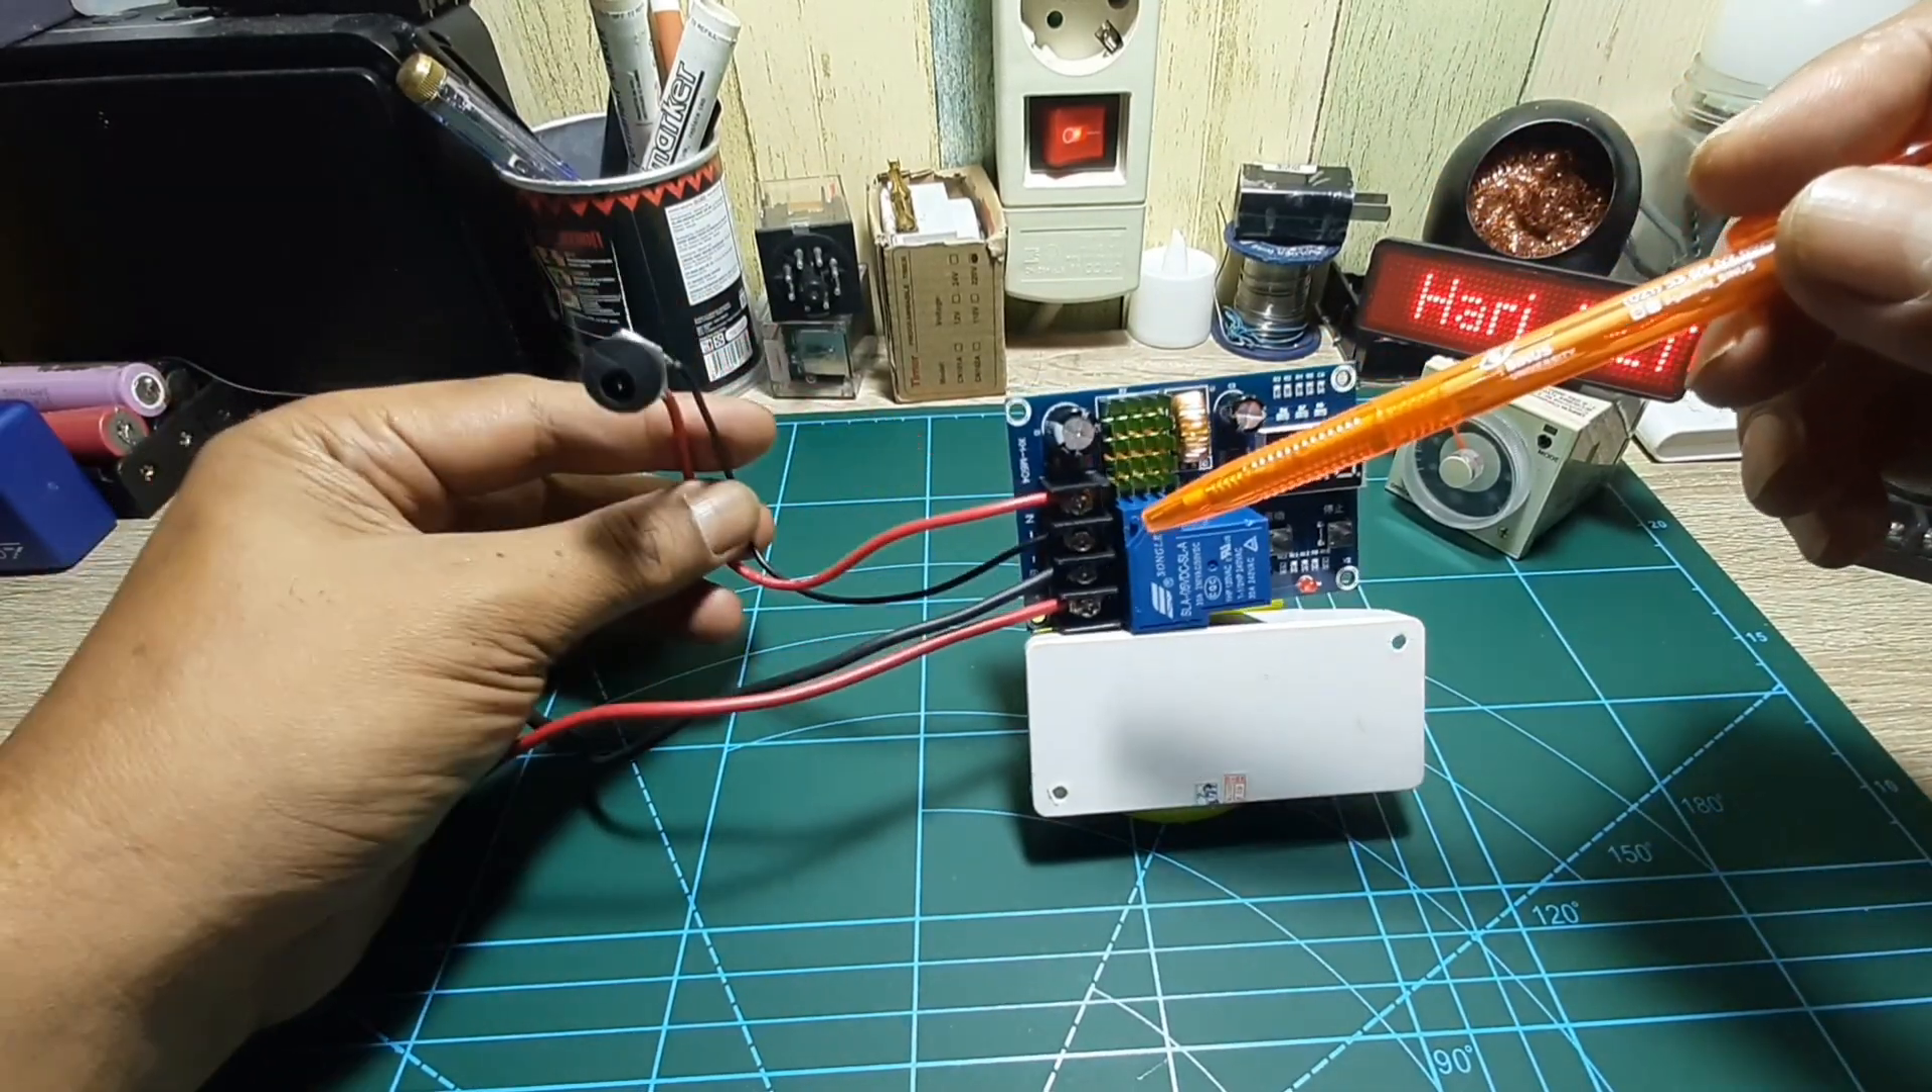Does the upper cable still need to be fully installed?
No.